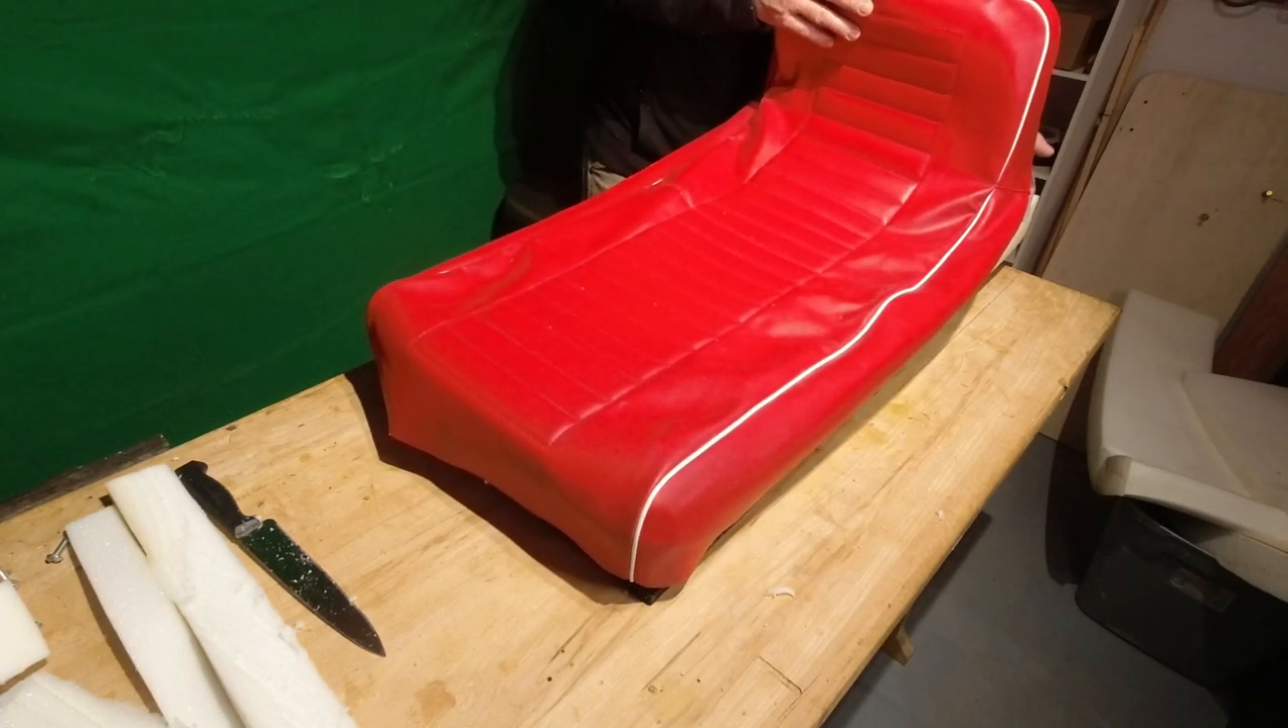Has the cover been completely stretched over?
No.